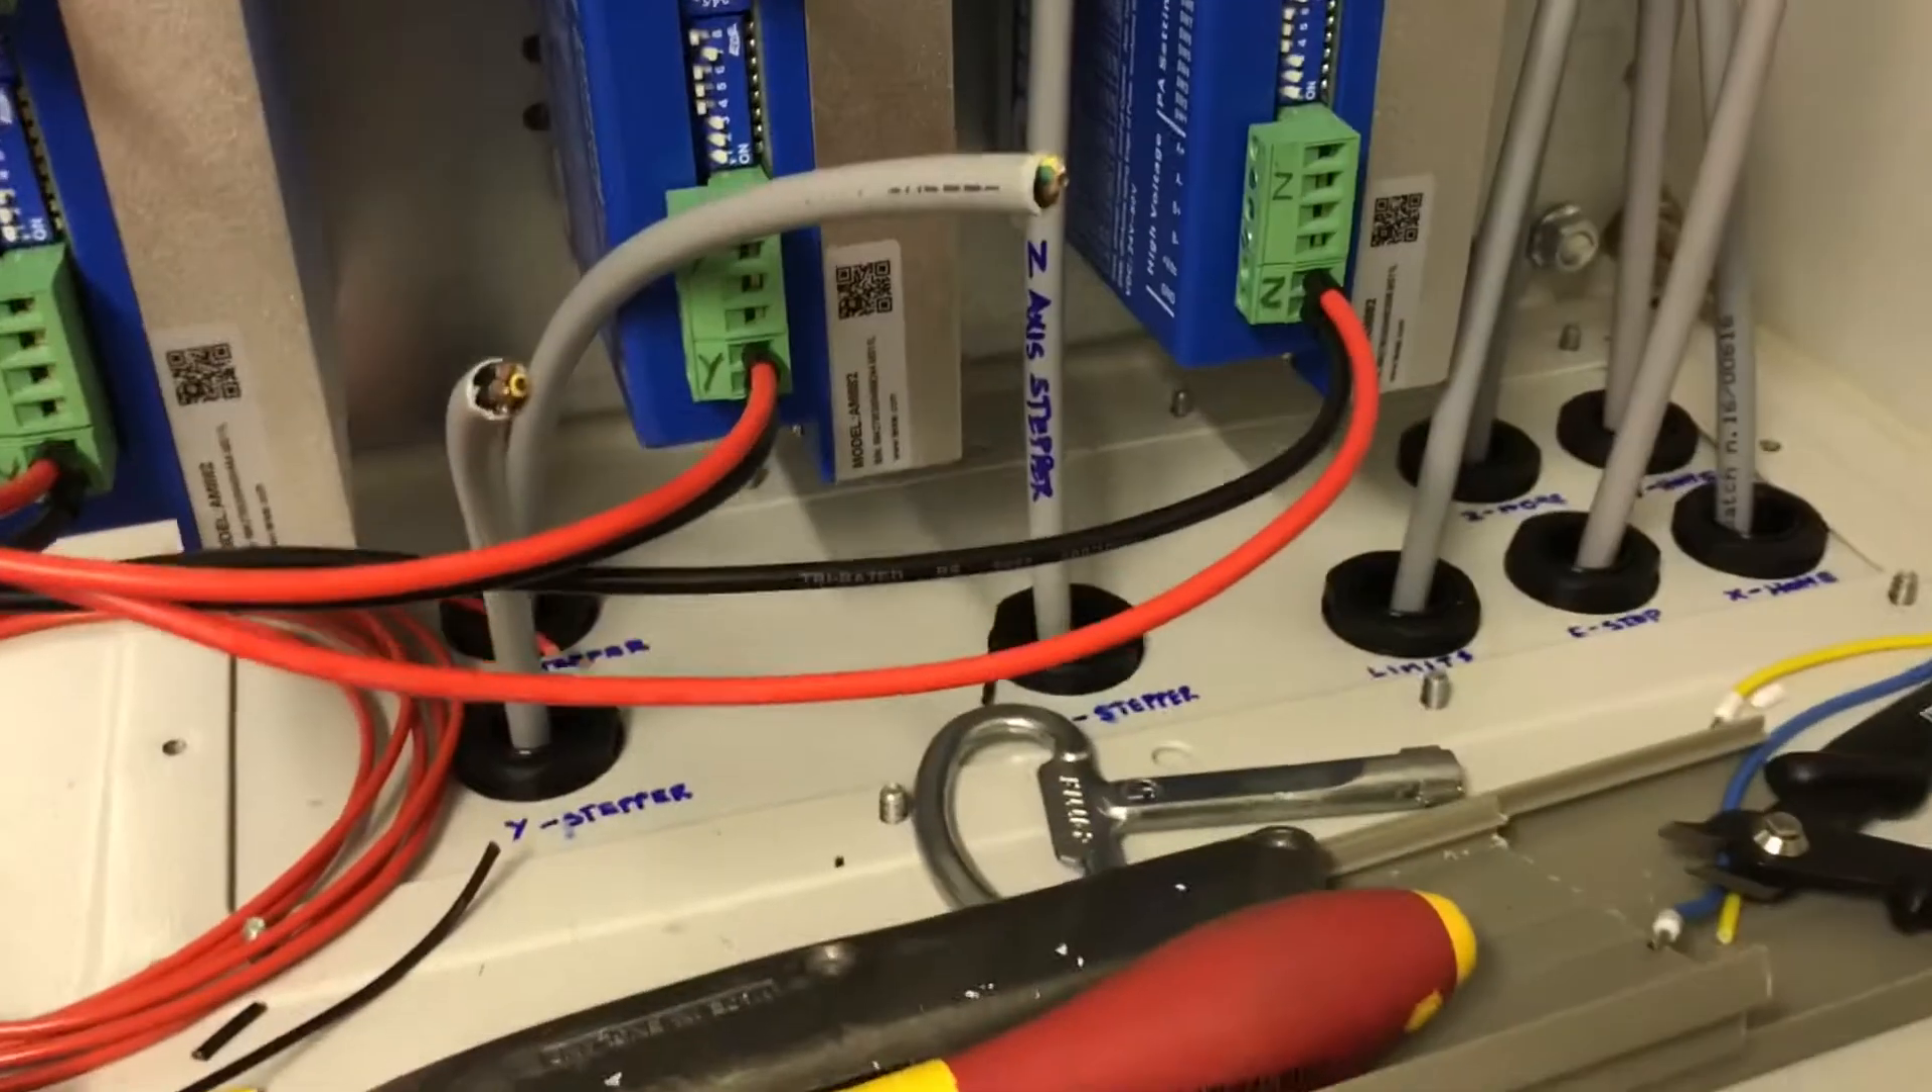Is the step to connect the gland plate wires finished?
No.